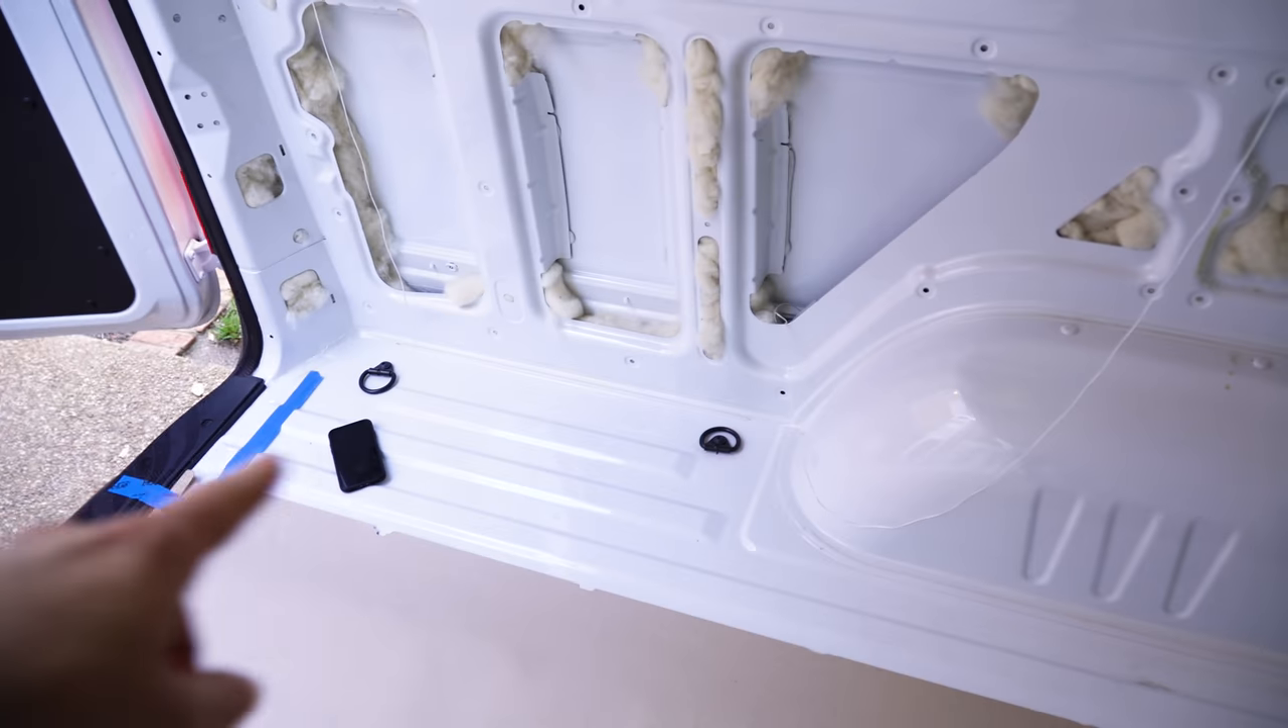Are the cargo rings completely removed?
No.